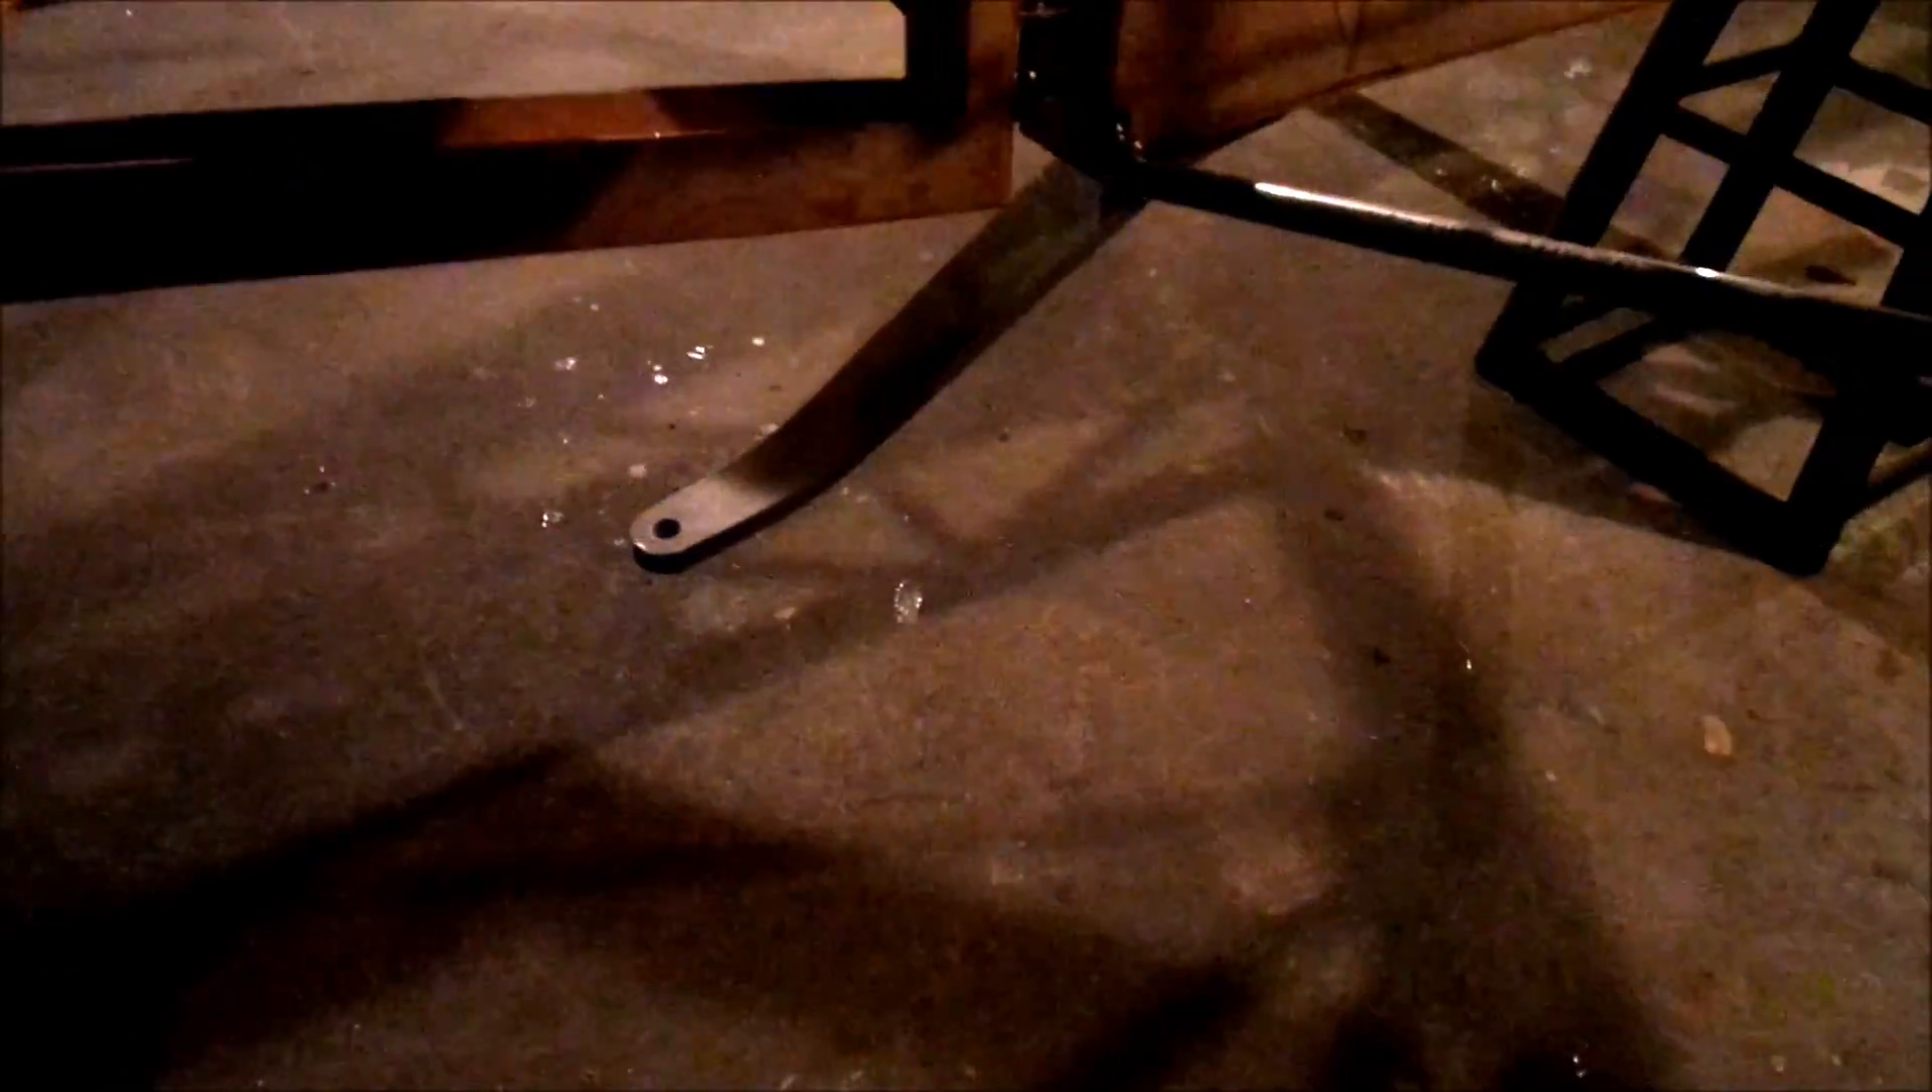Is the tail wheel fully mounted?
No.